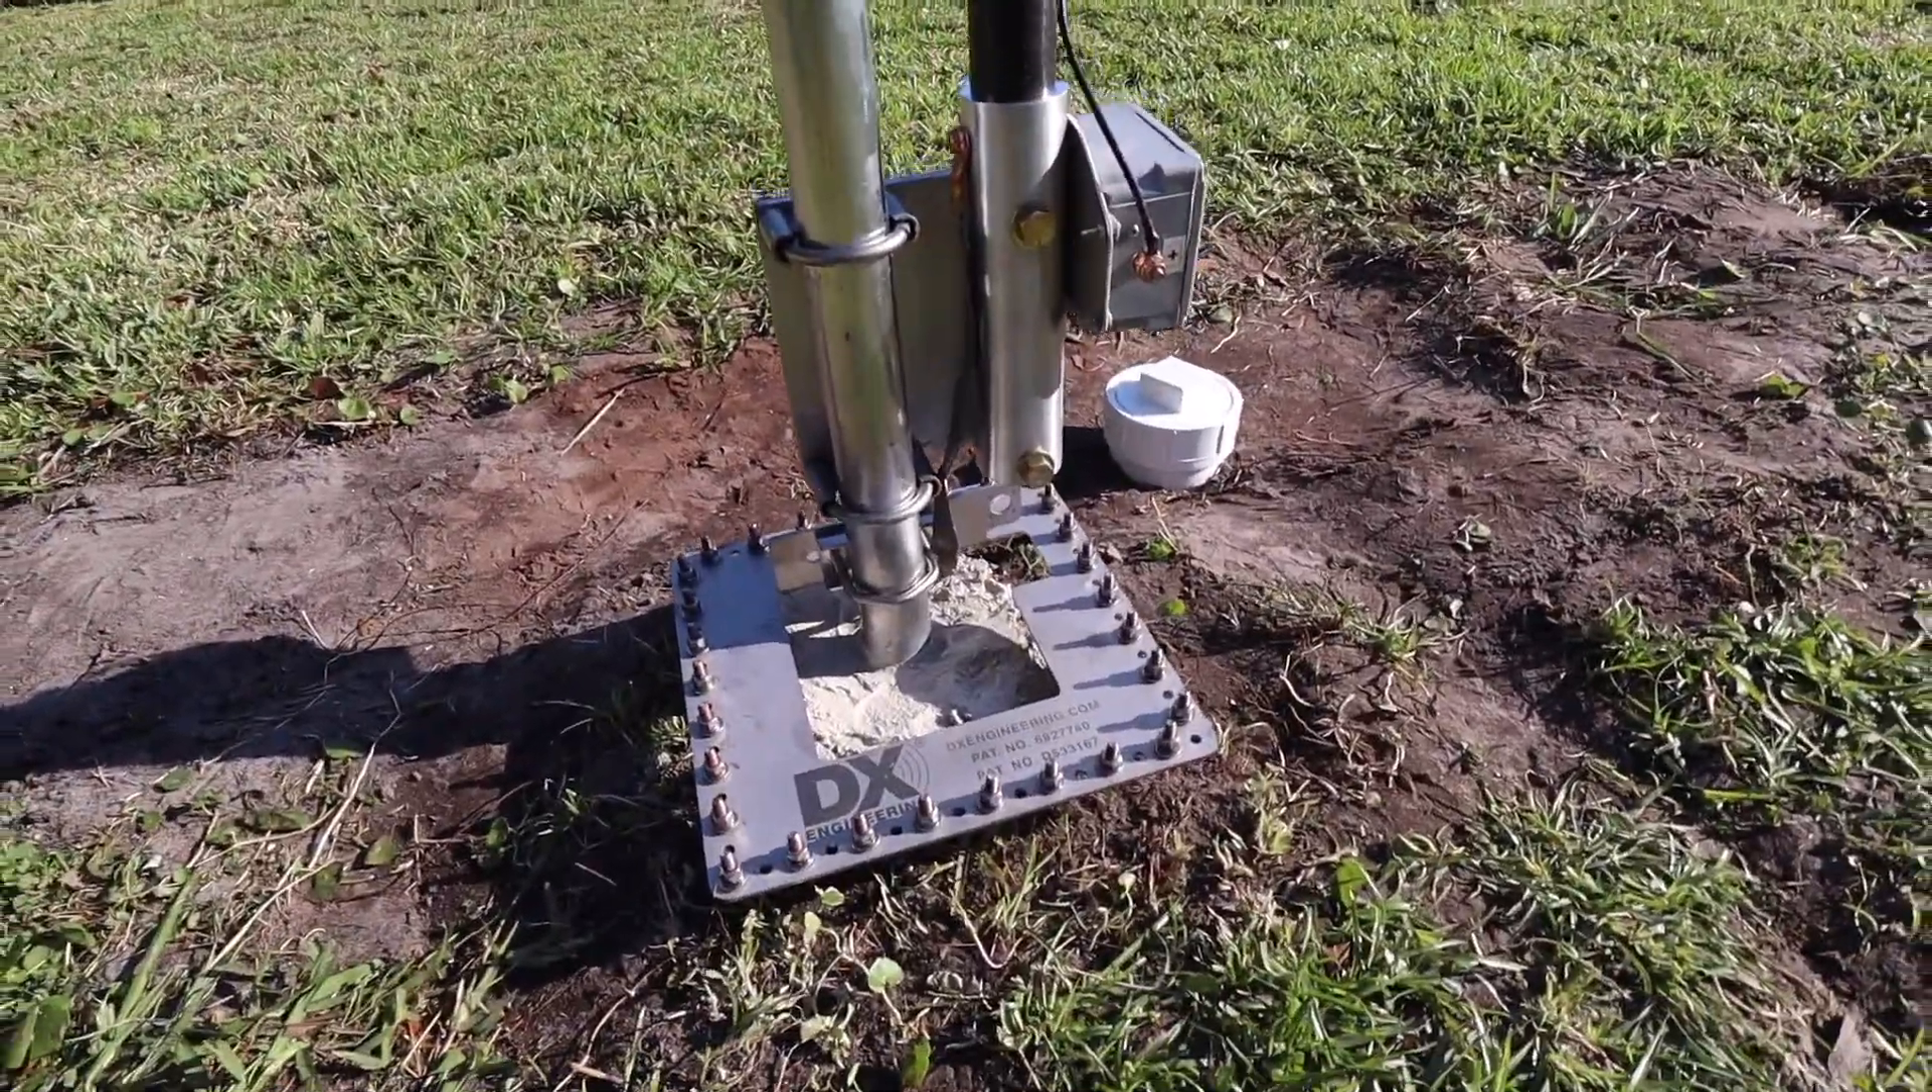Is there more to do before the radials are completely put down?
Yes.